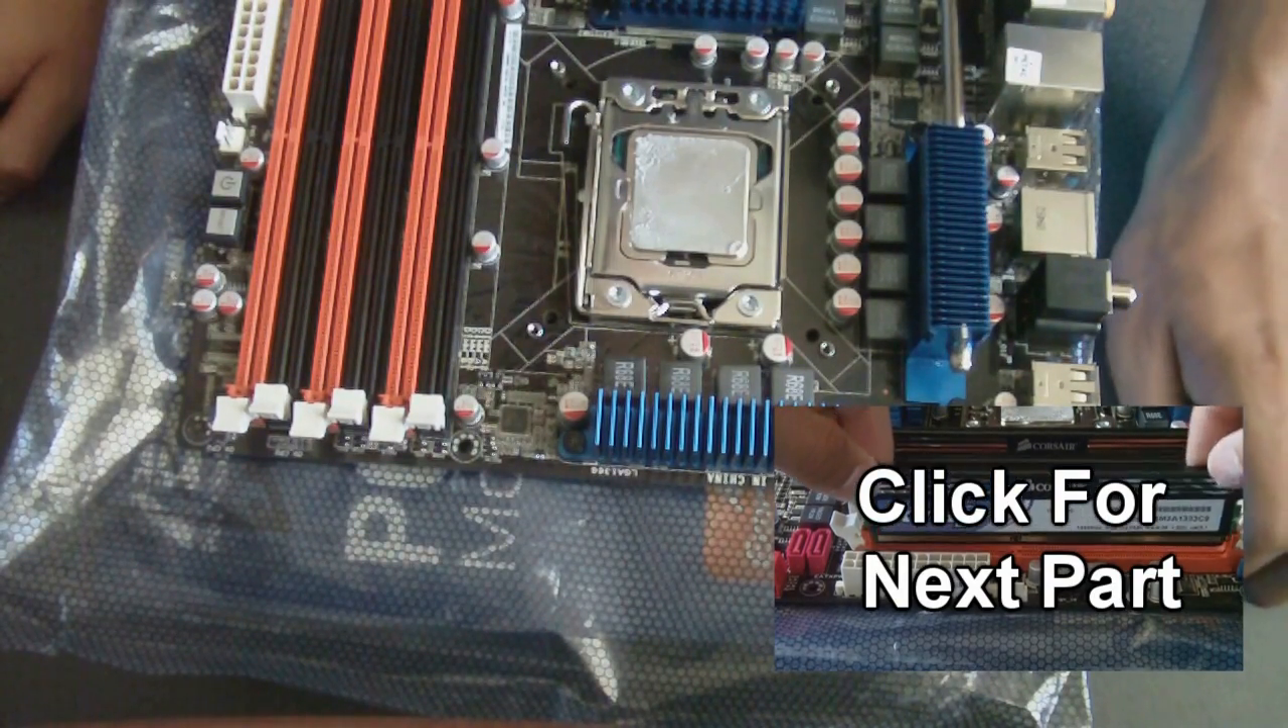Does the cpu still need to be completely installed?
No.